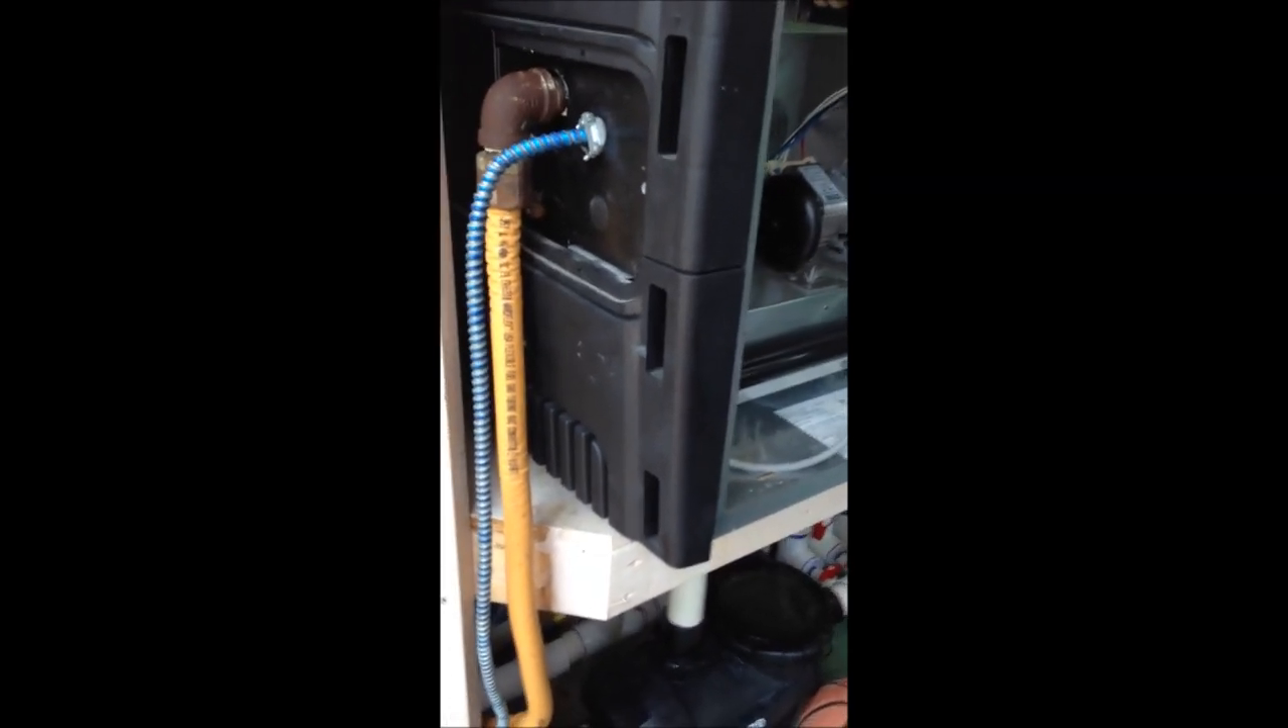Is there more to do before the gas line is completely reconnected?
No.